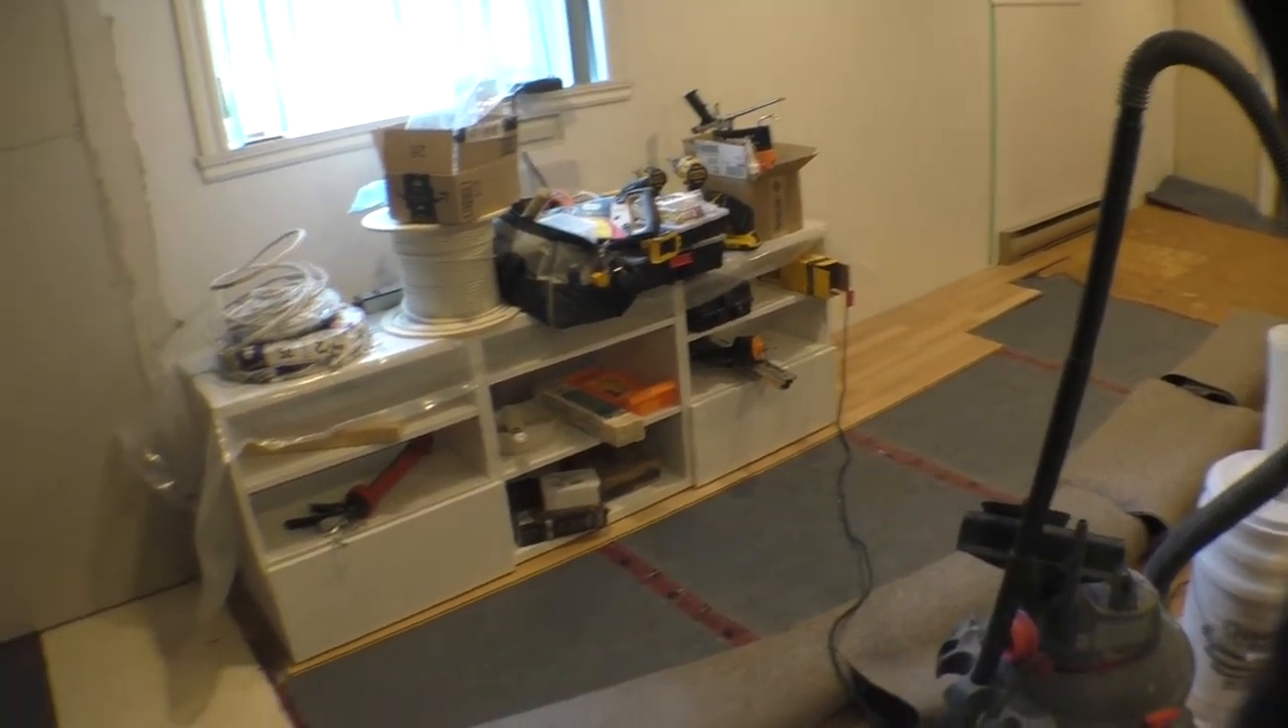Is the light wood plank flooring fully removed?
No.